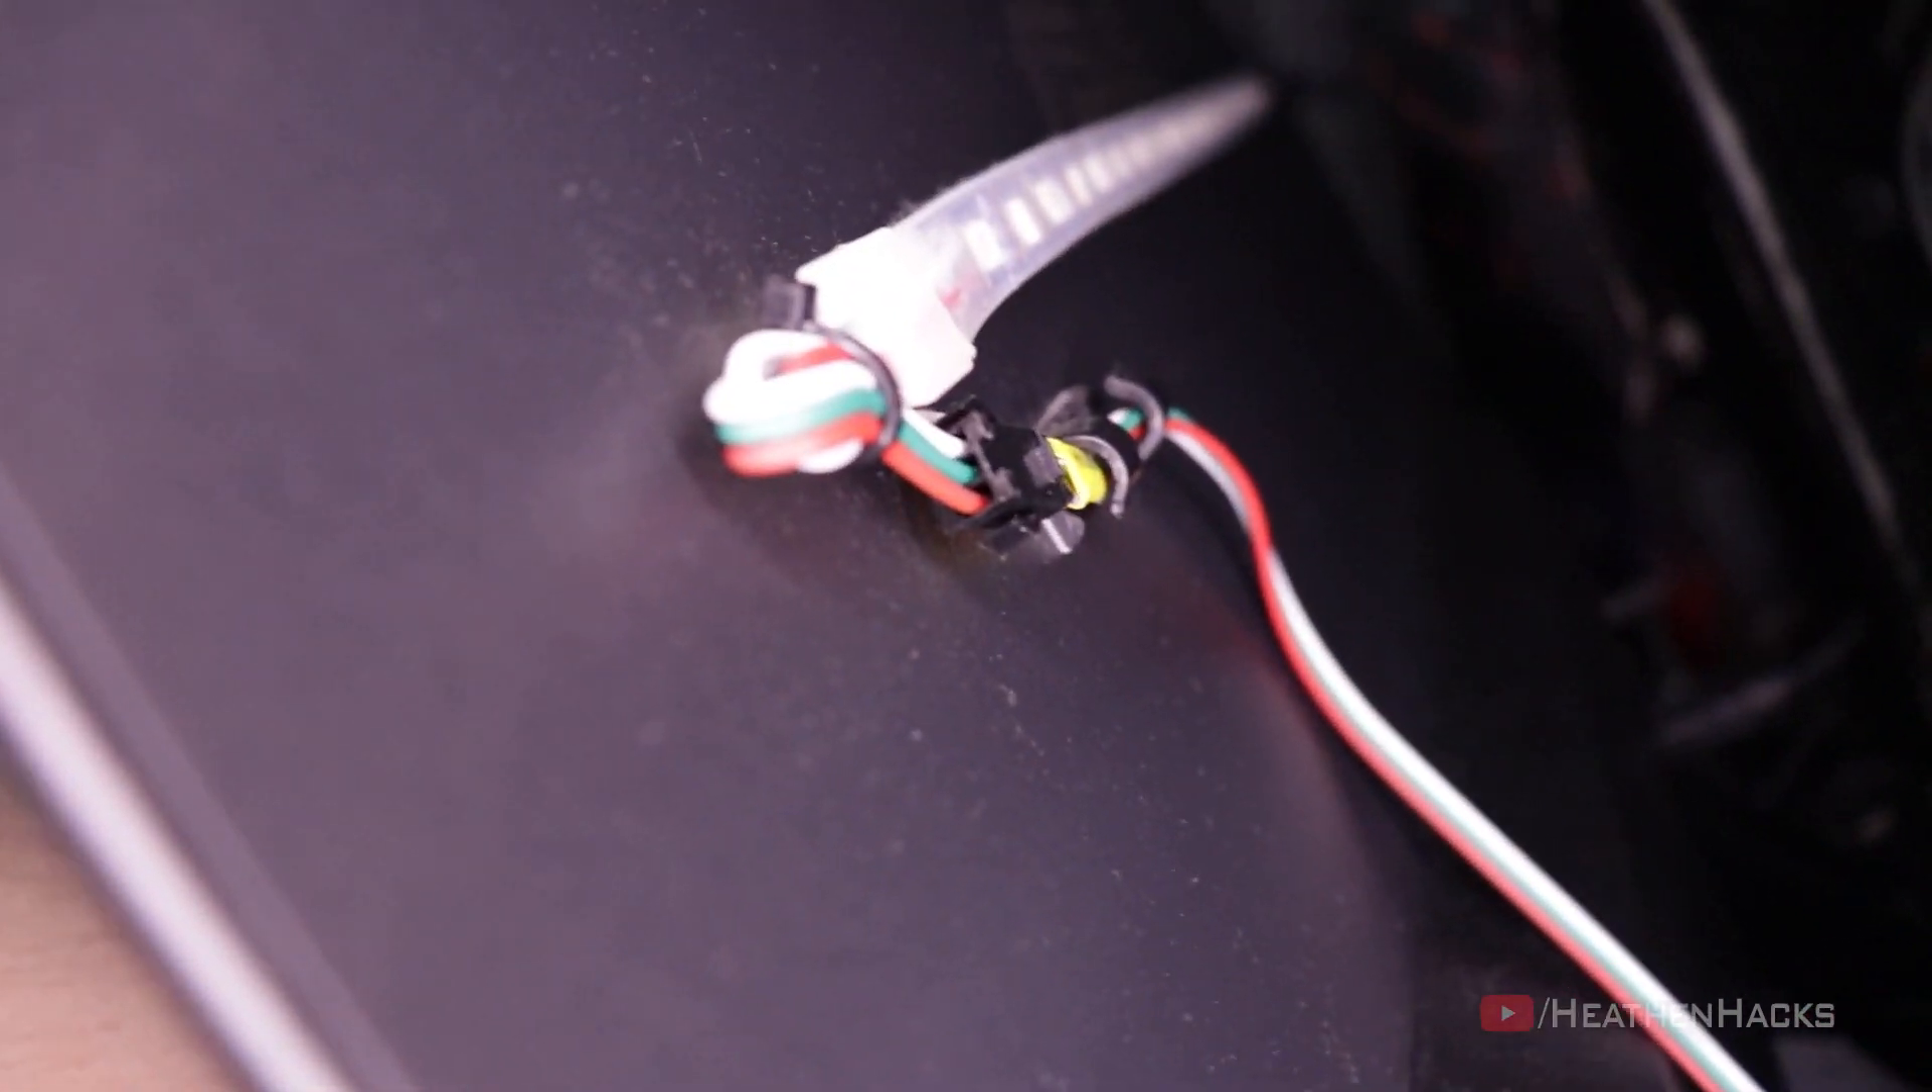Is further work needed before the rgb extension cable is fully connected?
No.